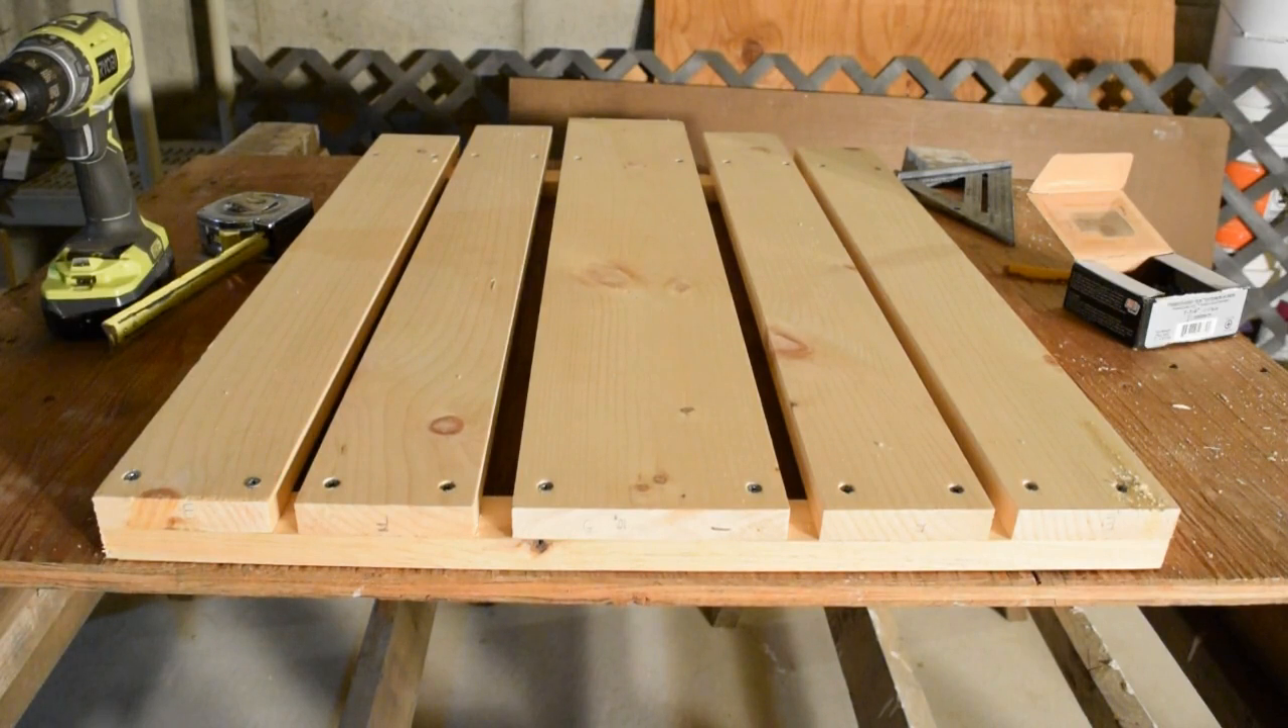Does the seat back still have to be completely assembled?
No.